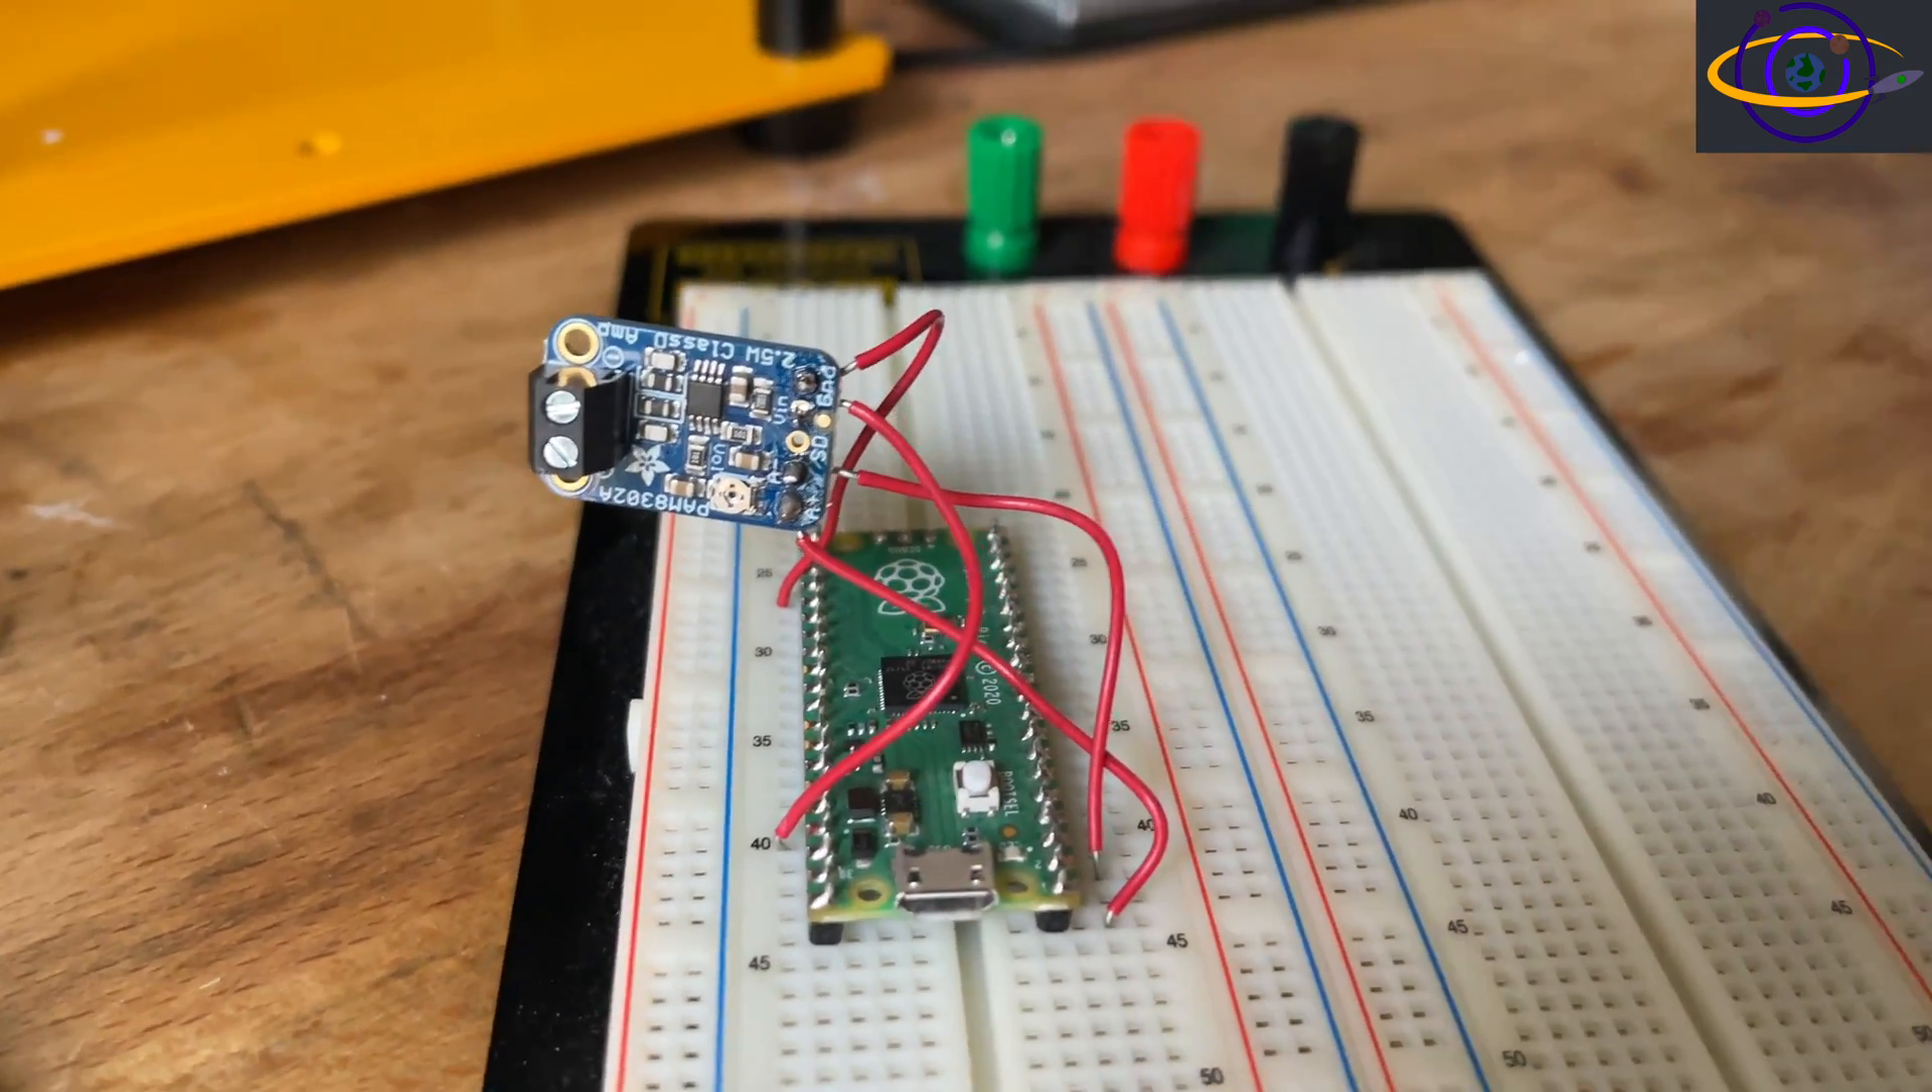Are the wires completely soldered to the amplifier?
Yes.